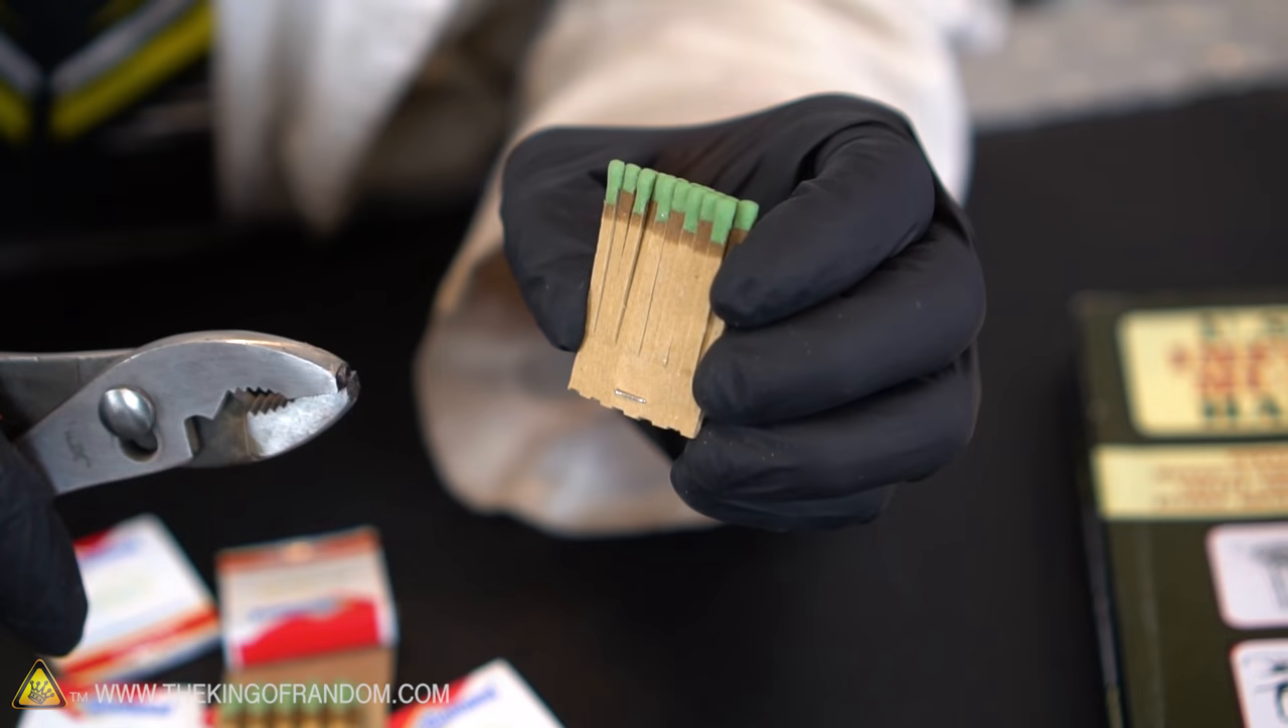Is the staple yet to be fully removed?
Yes.